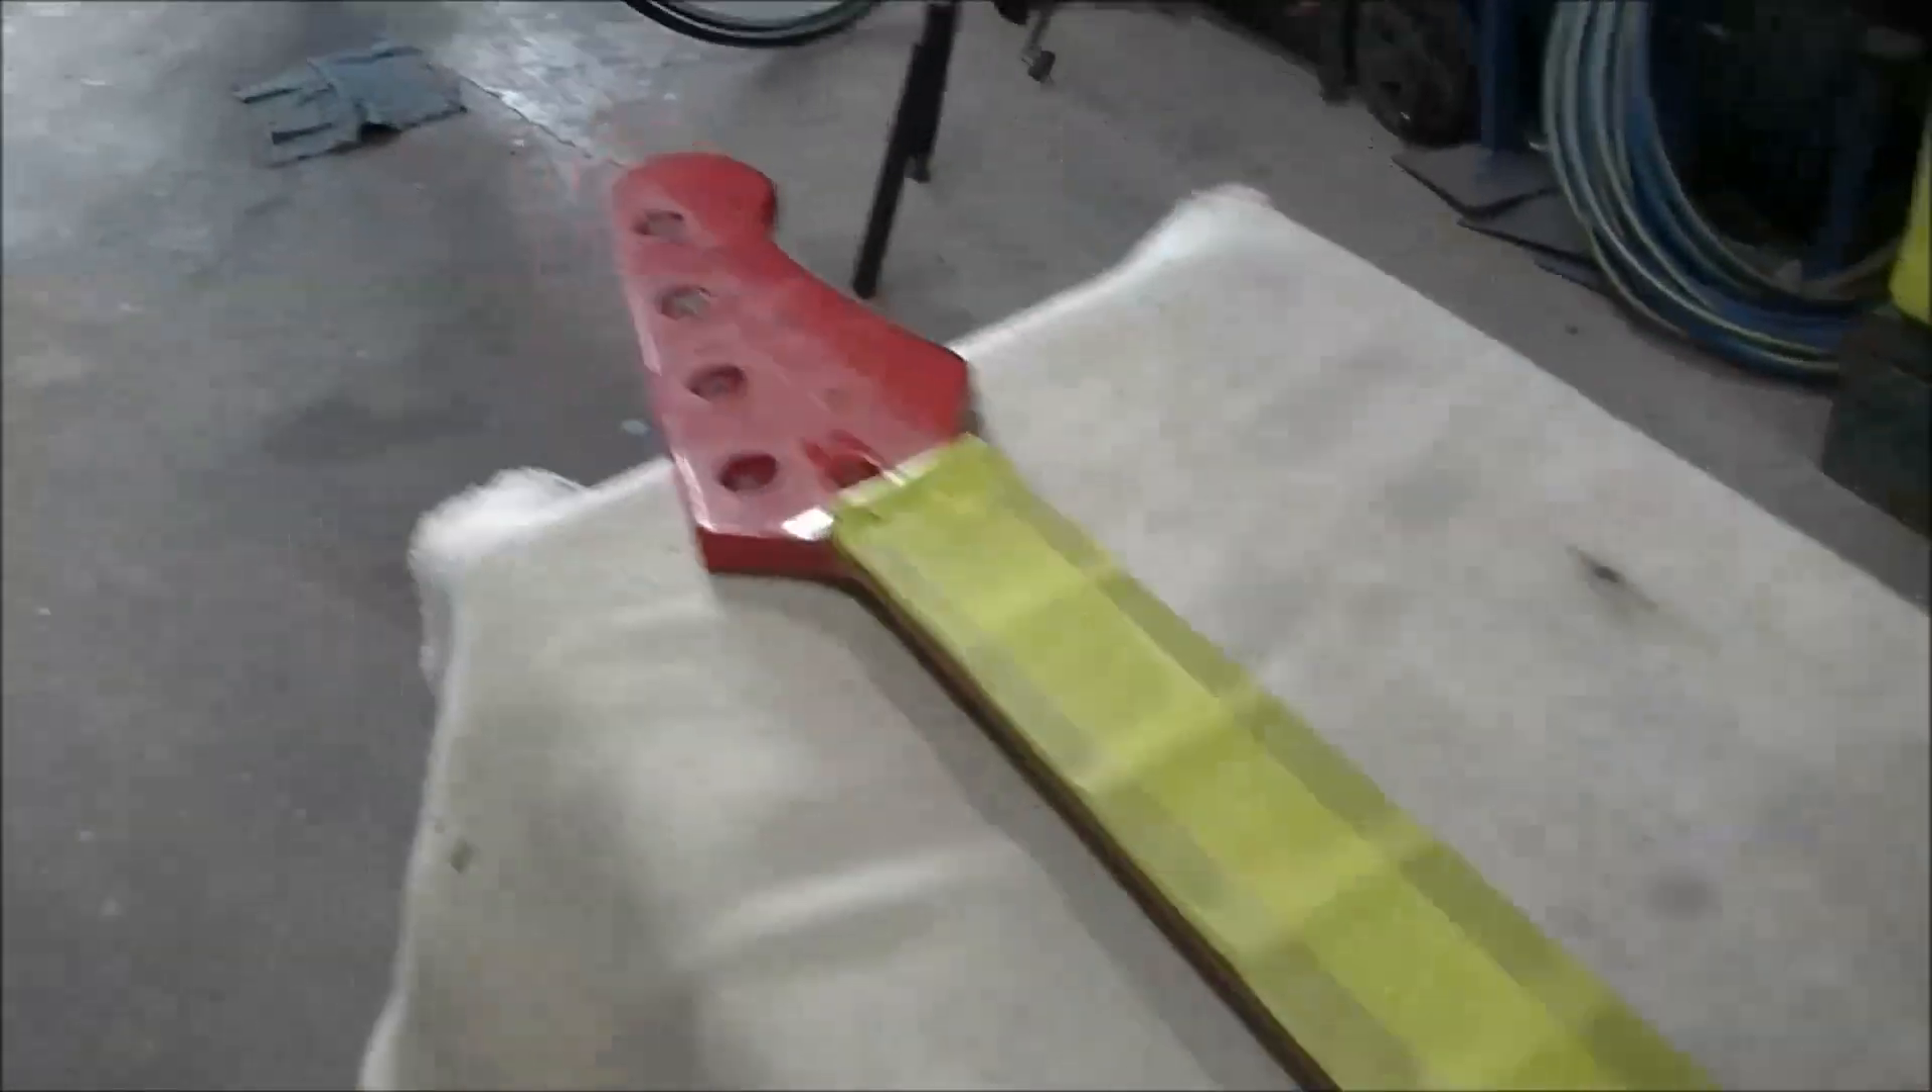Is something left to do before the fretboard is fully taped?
No.